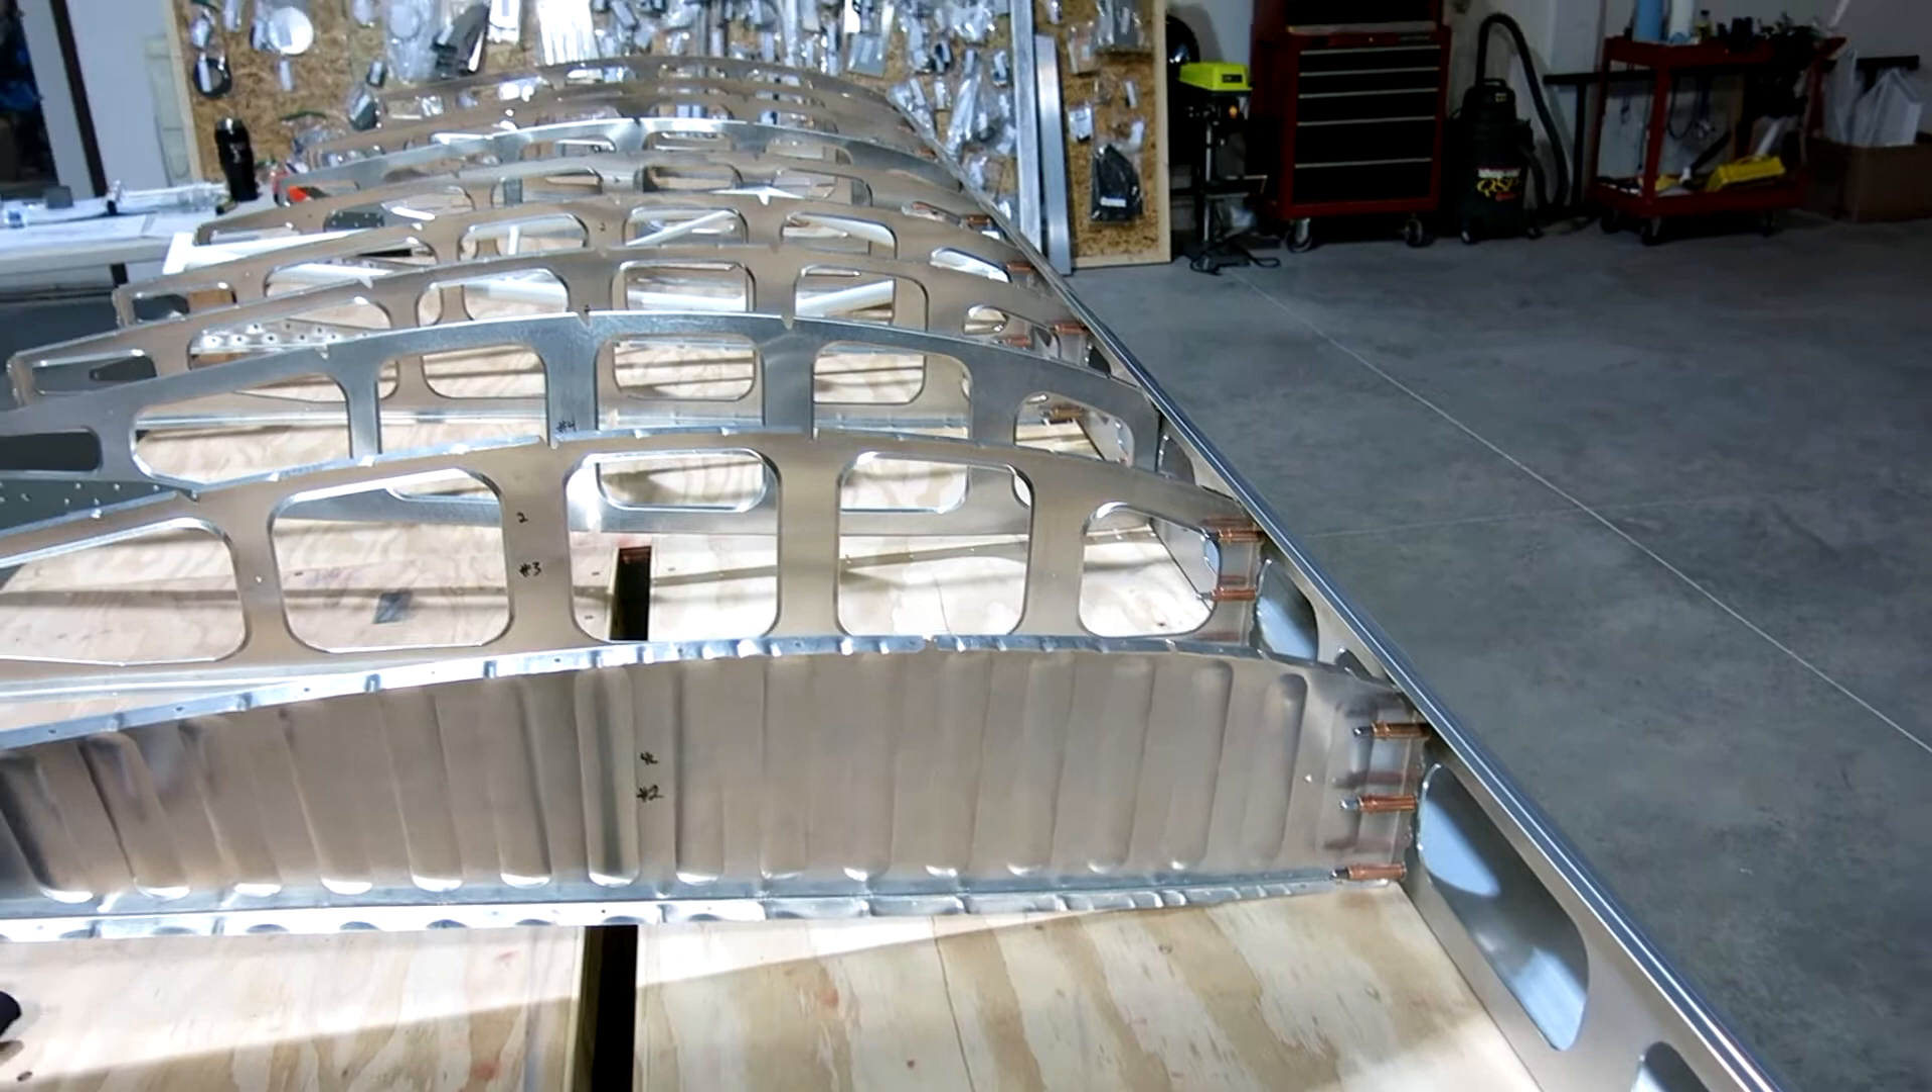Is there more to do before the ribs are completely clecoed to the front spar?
No.